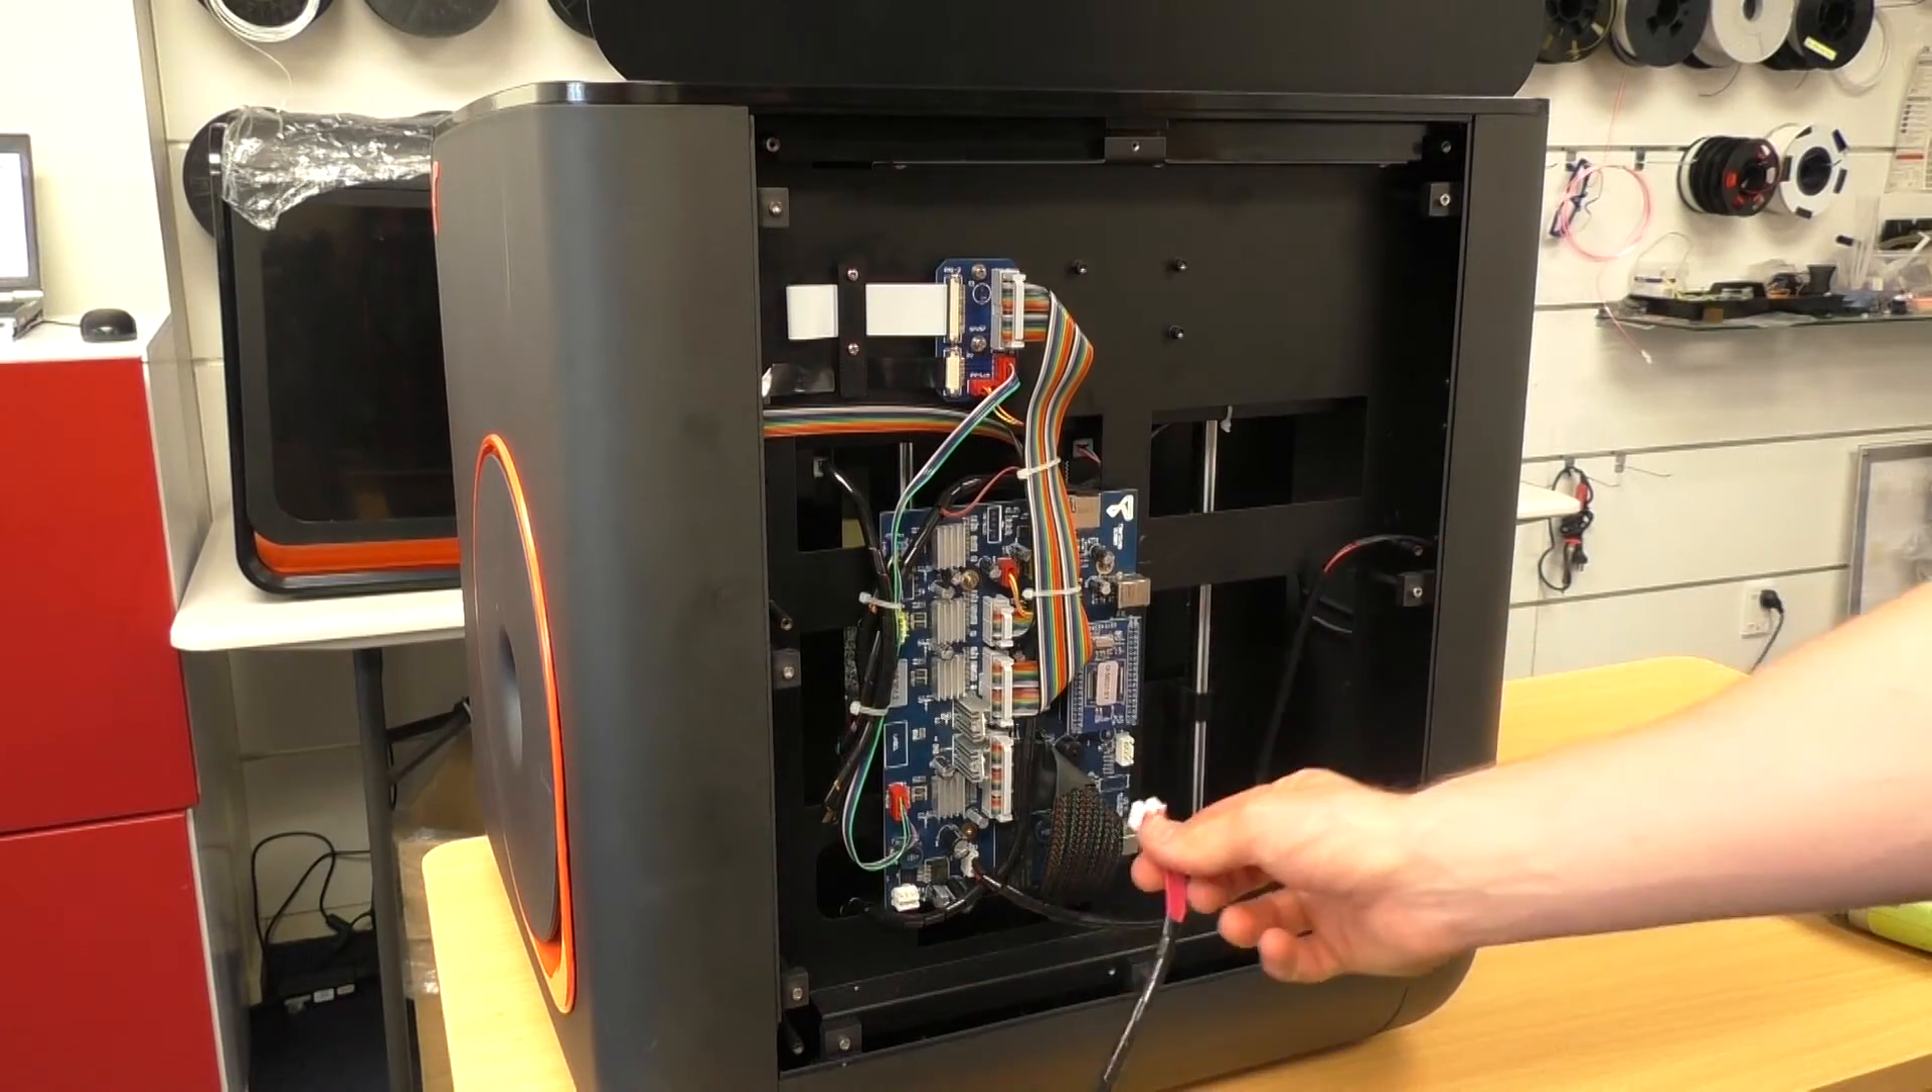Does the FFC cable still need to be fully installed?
No.